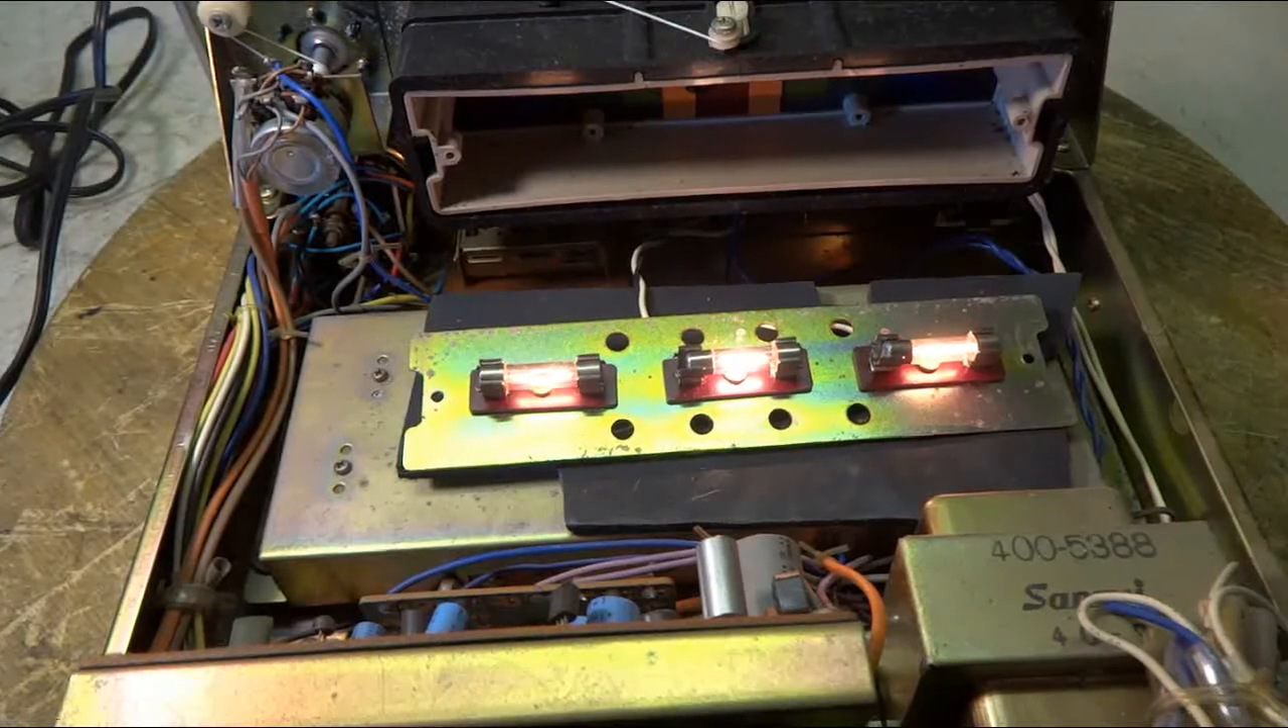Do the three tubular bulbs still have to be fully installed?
No.